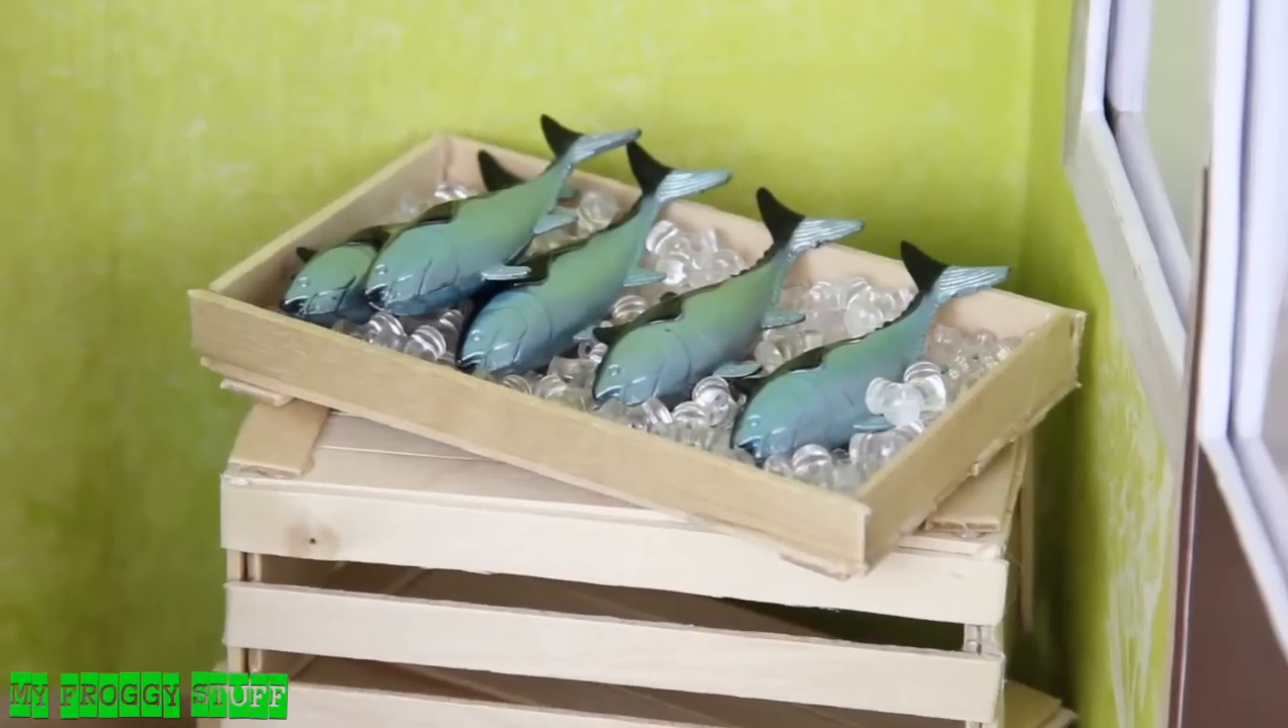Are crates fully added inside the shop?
Yes.